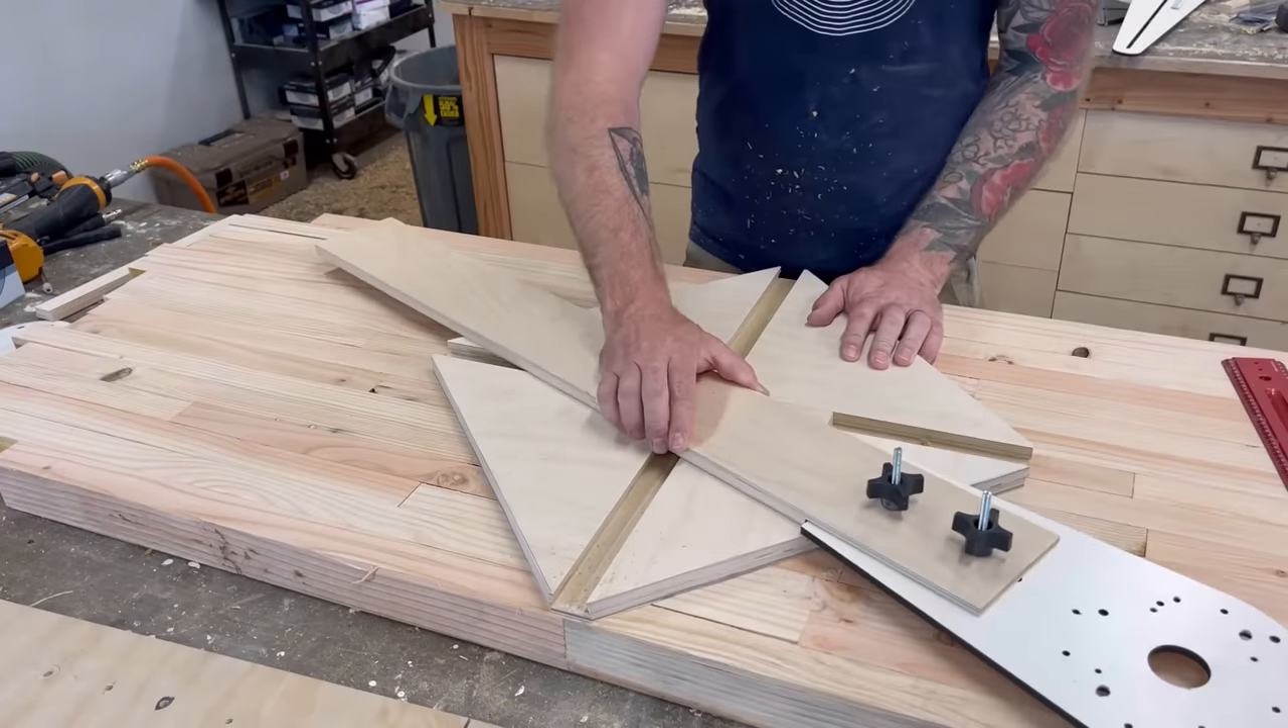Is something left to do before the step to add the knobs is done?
No.